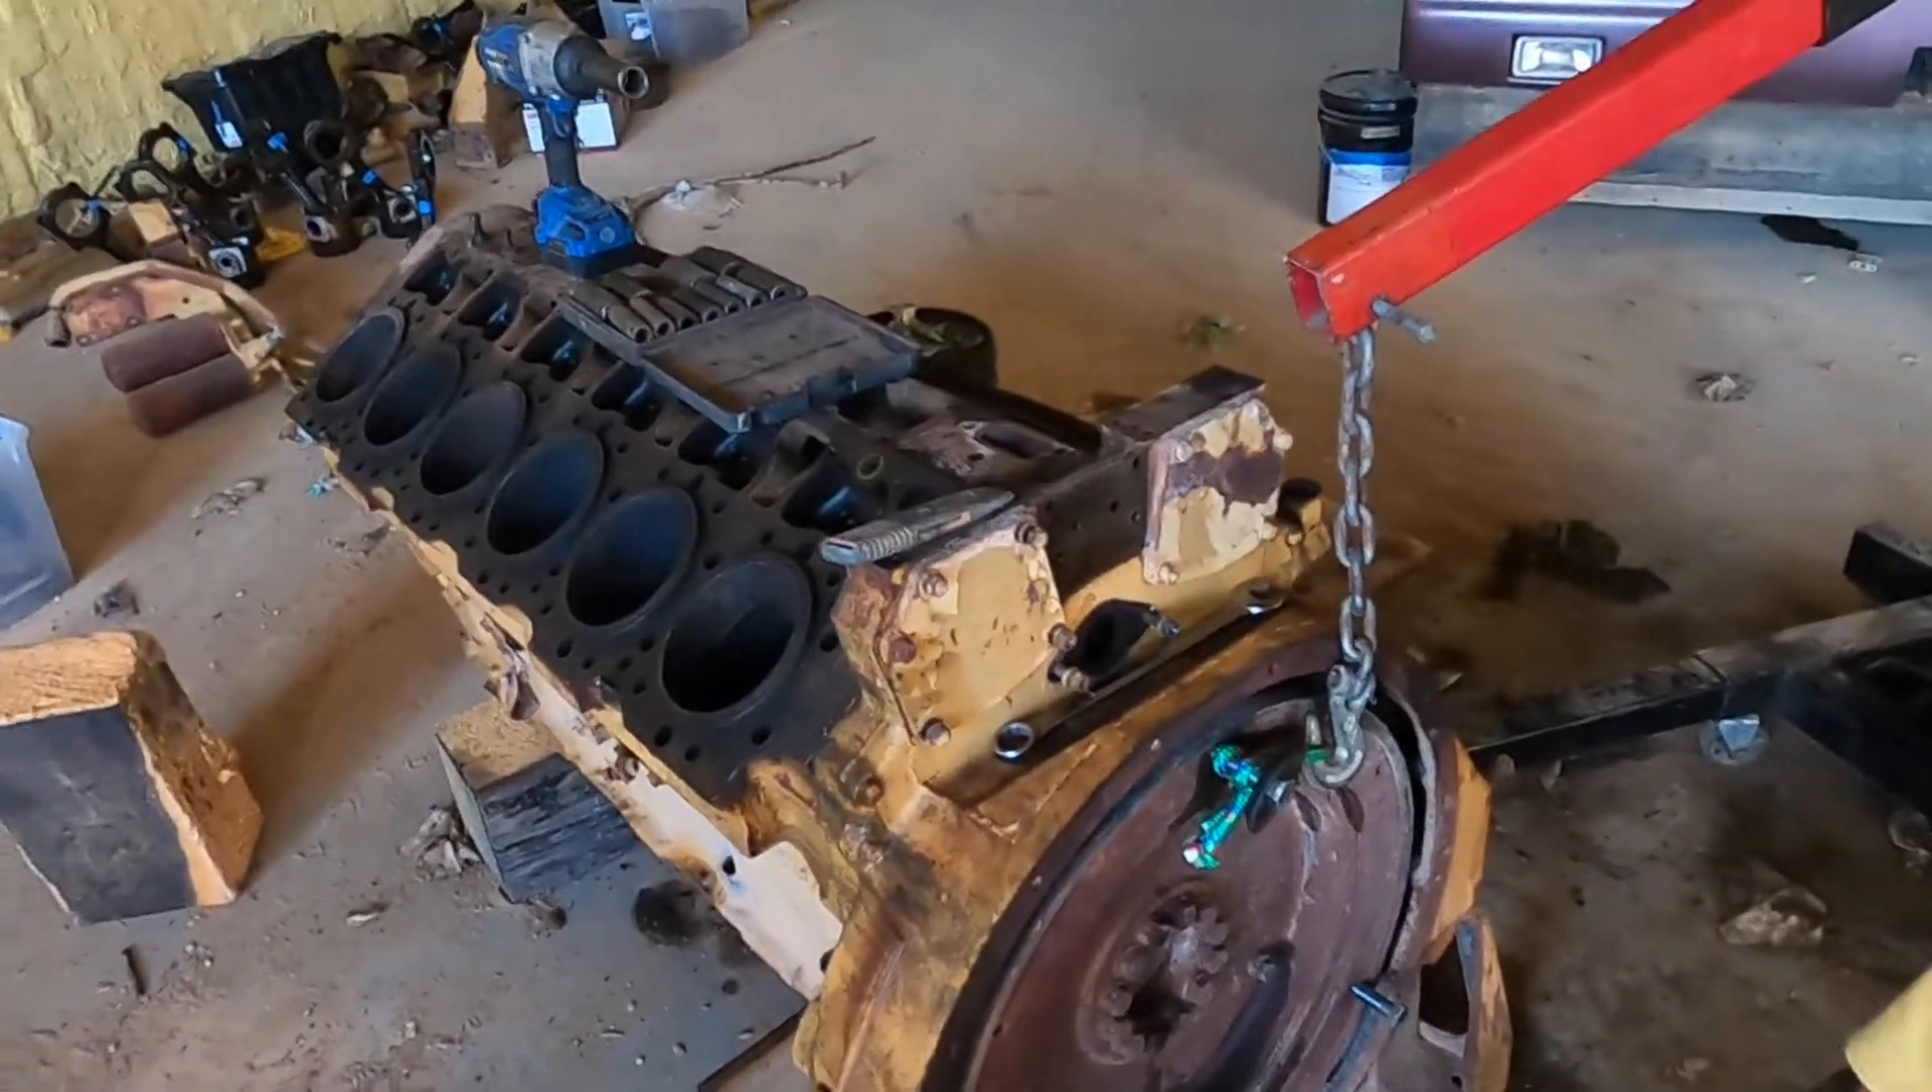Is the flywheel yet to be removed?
Yes.